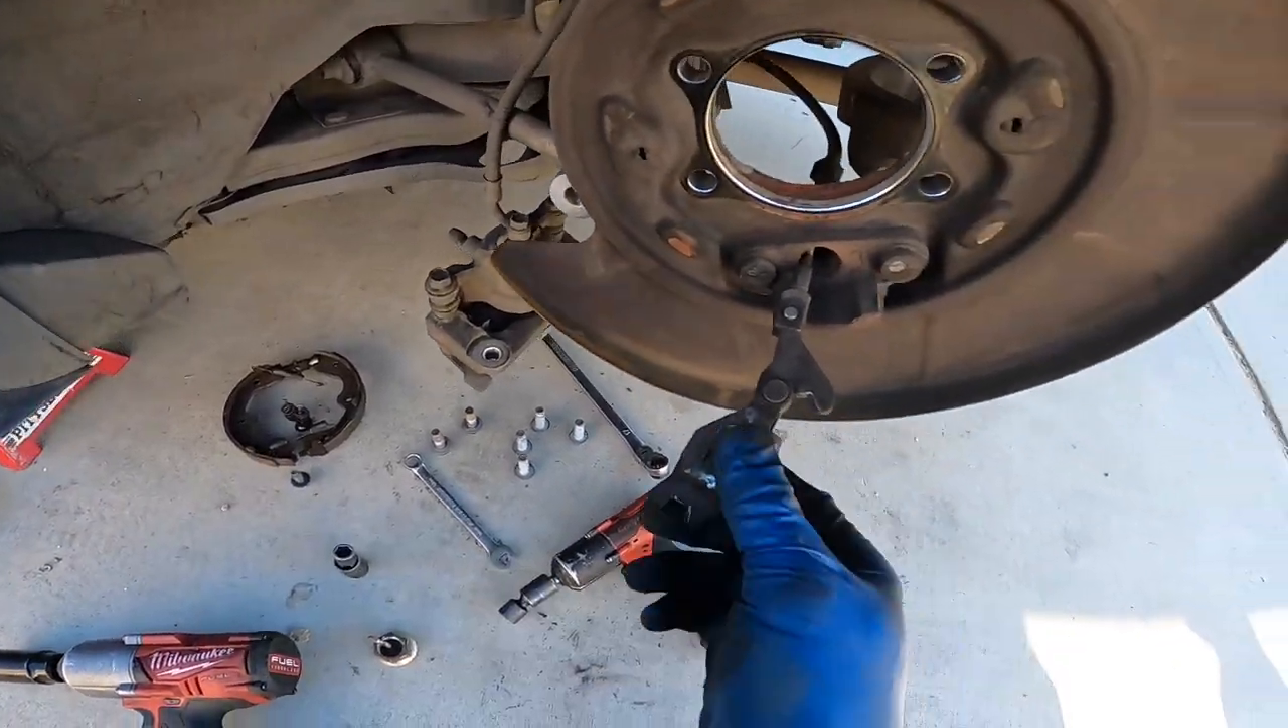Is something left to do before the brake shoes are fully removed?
No.